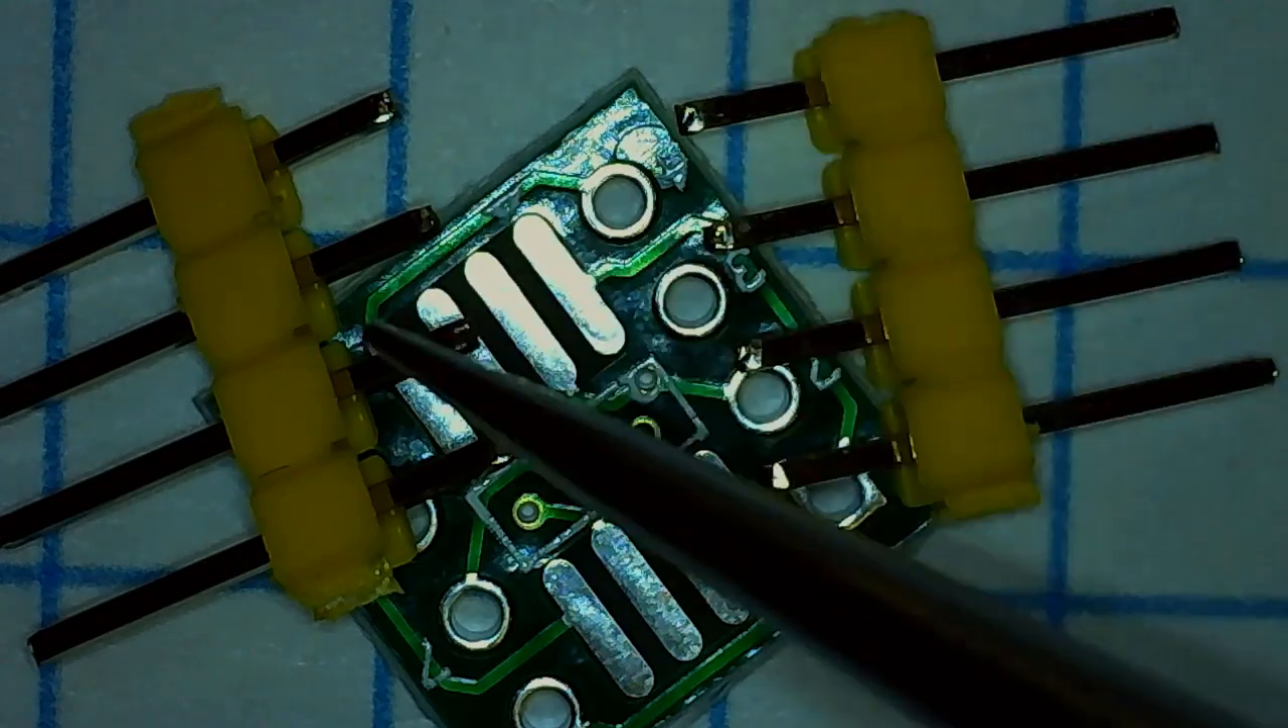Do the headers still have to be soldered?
Yes.